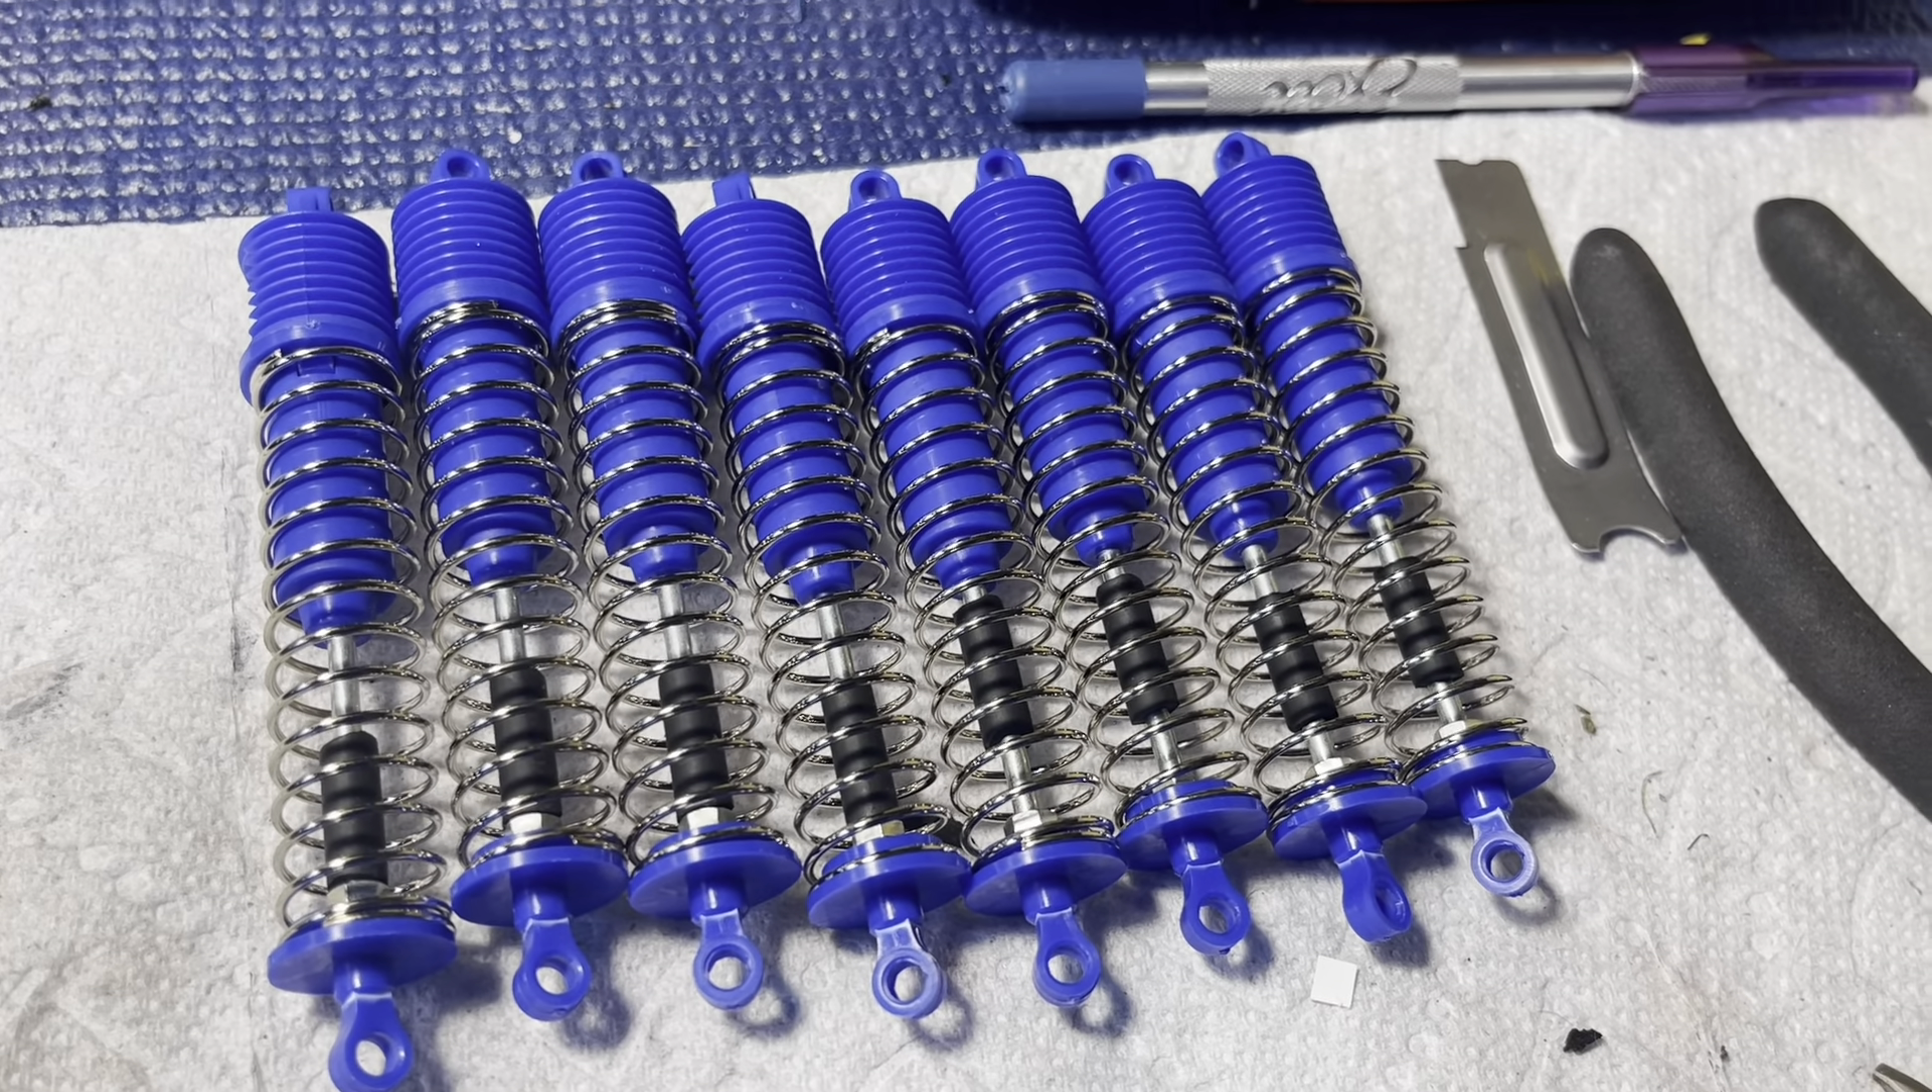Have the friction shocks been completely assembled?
Yes.